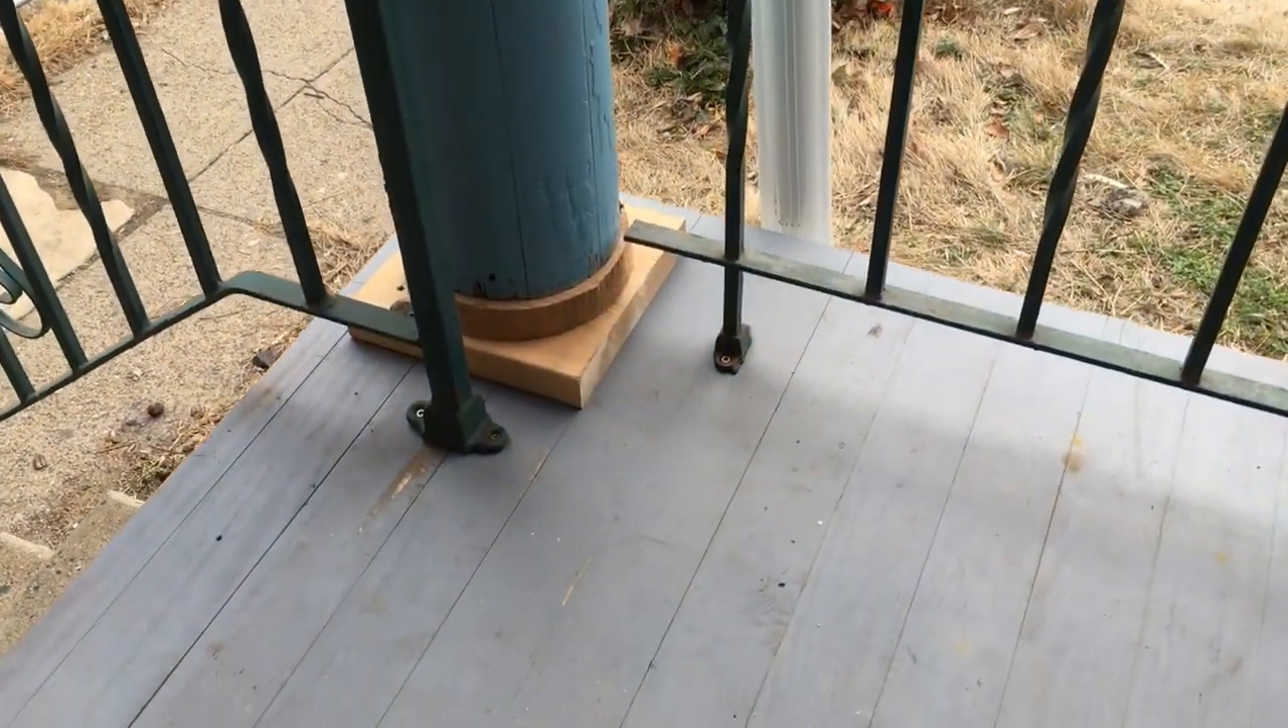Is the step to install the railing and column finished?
Yes.